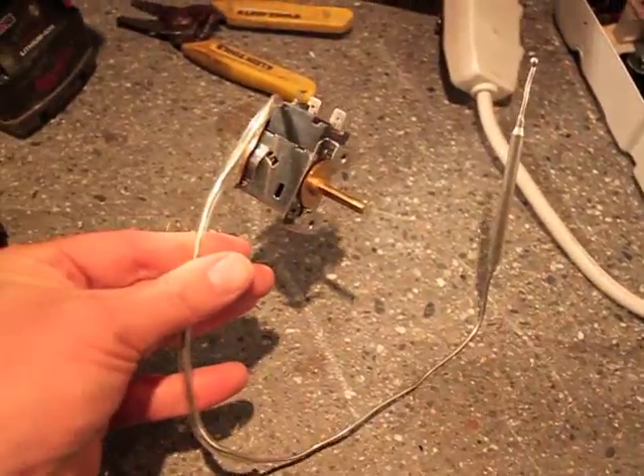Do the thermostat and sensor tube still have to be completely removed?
No.